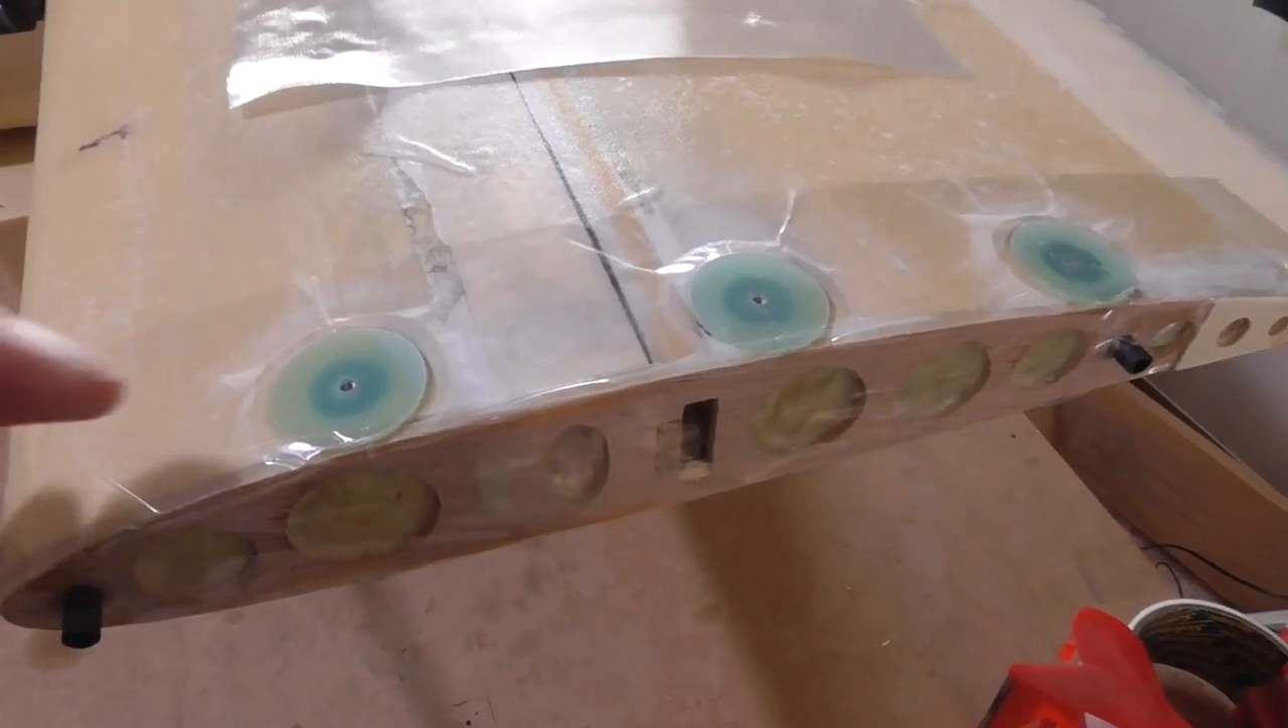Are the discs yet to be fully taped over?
No.